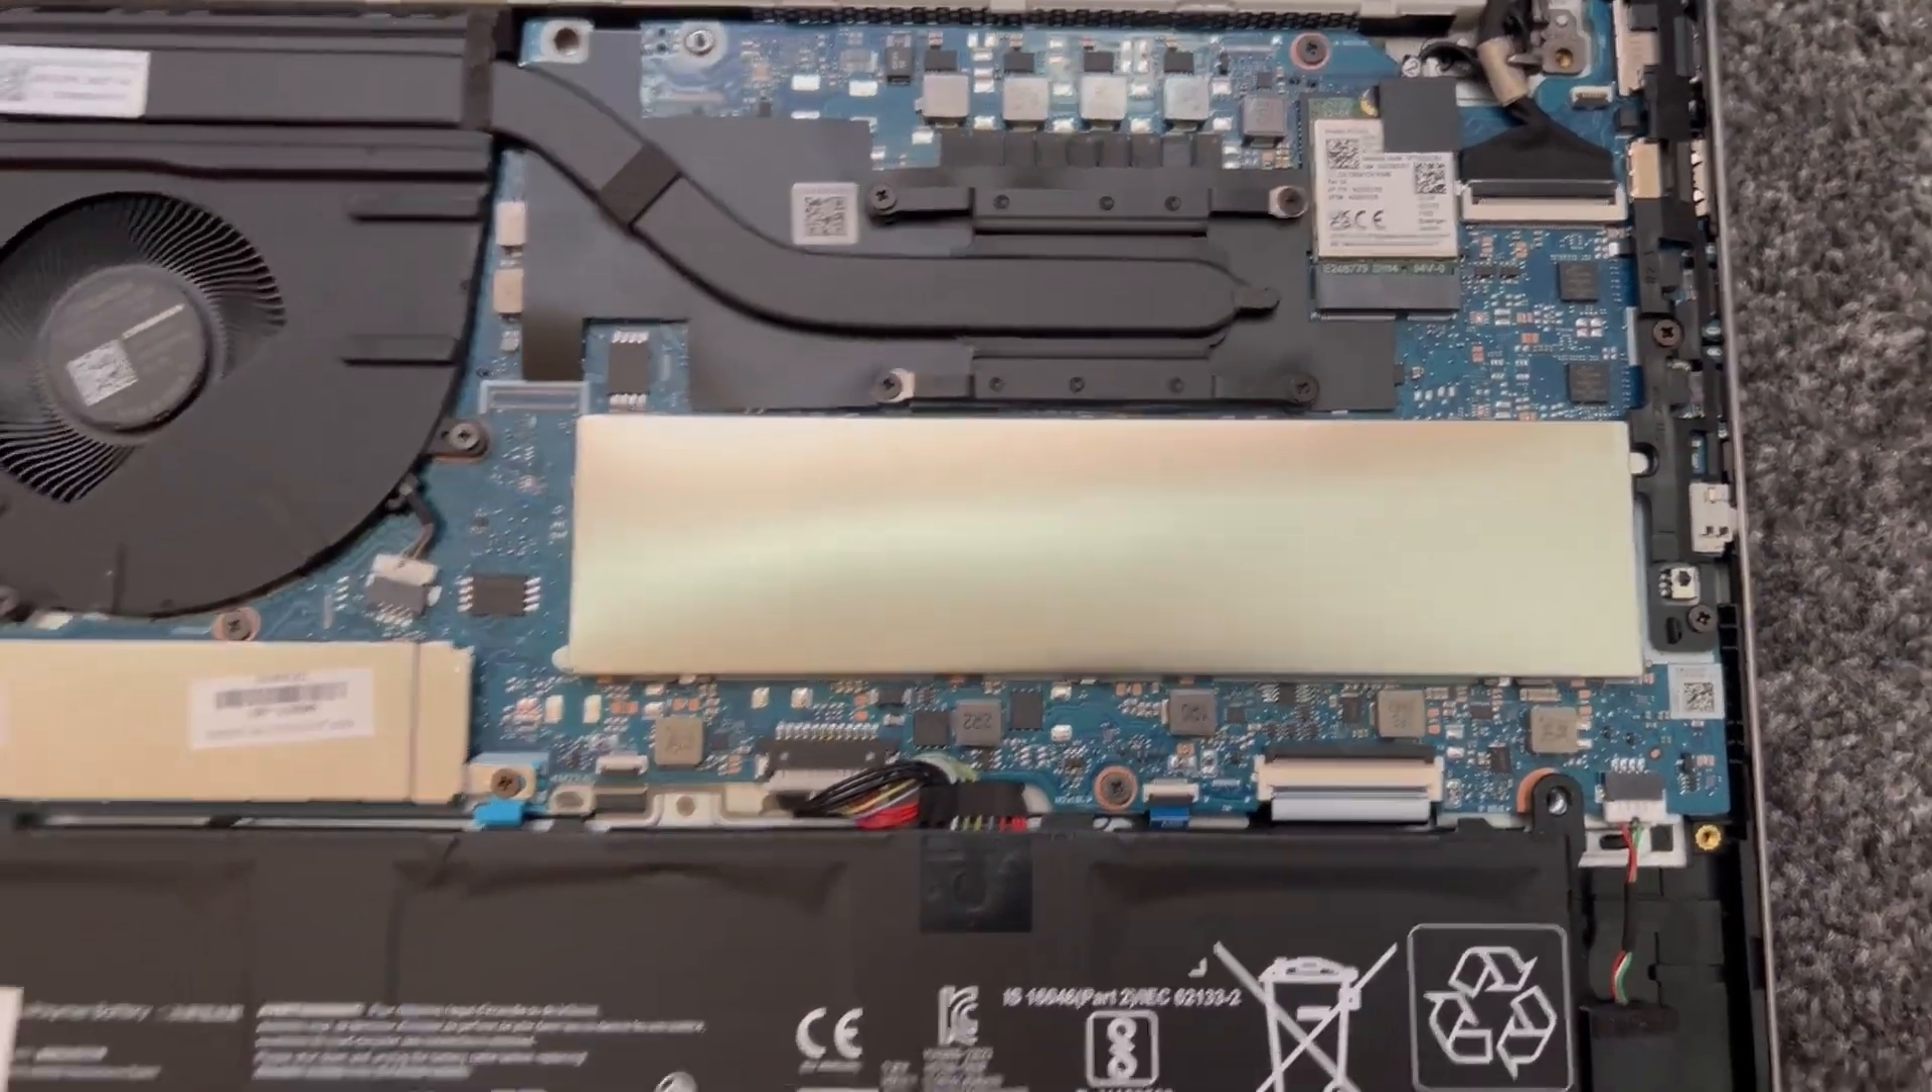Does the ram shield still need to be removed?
Yes.